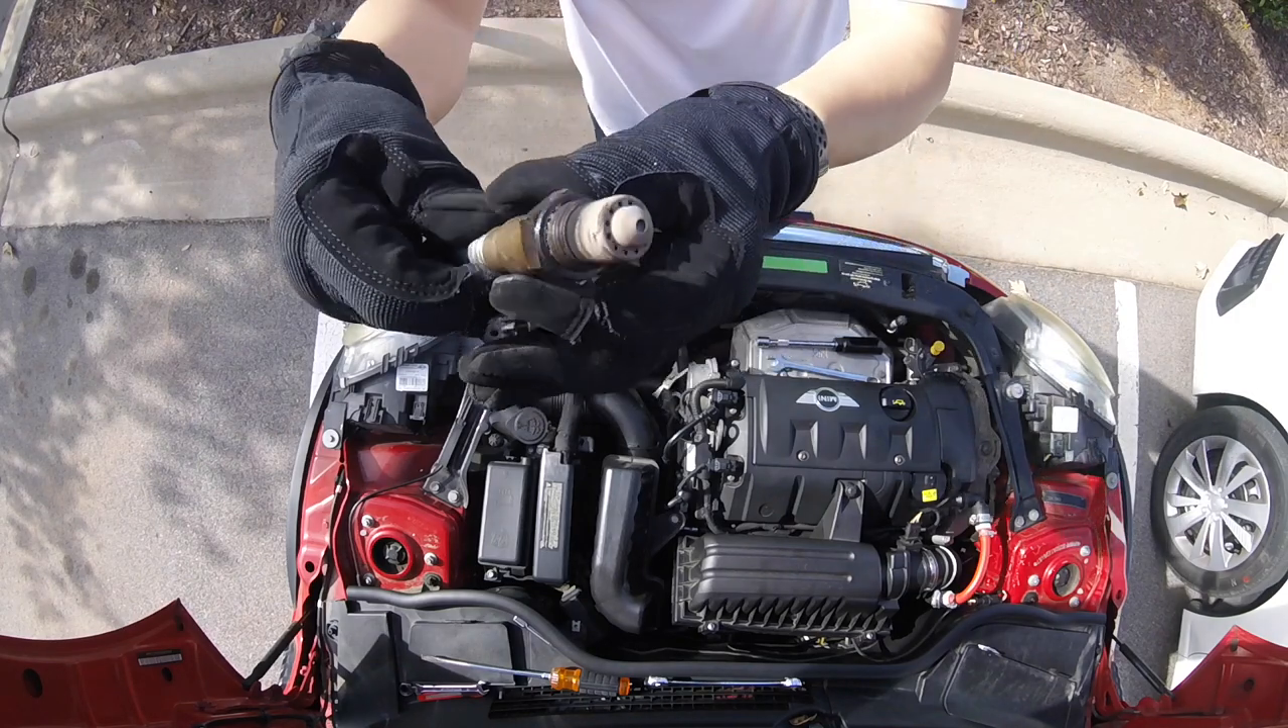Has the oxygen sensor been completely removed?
Yes.